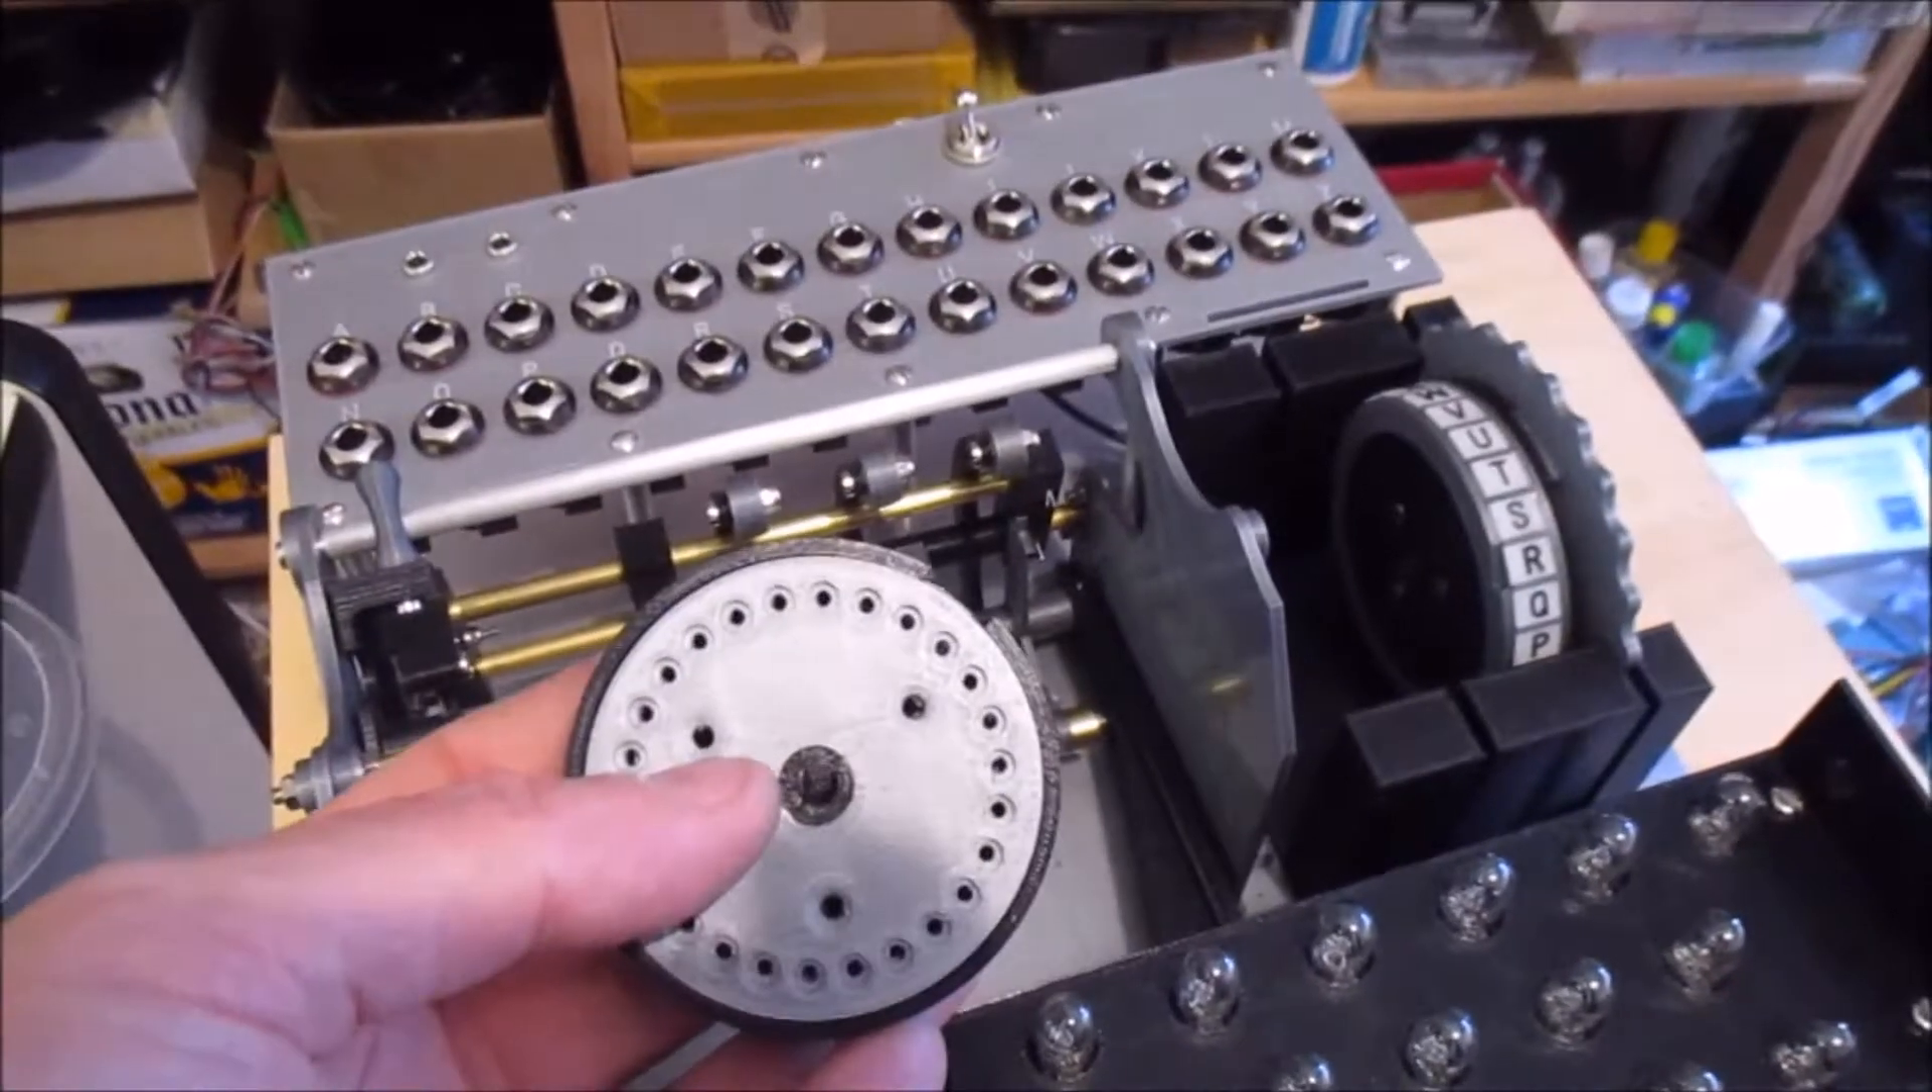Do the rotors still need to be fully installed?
Yes.